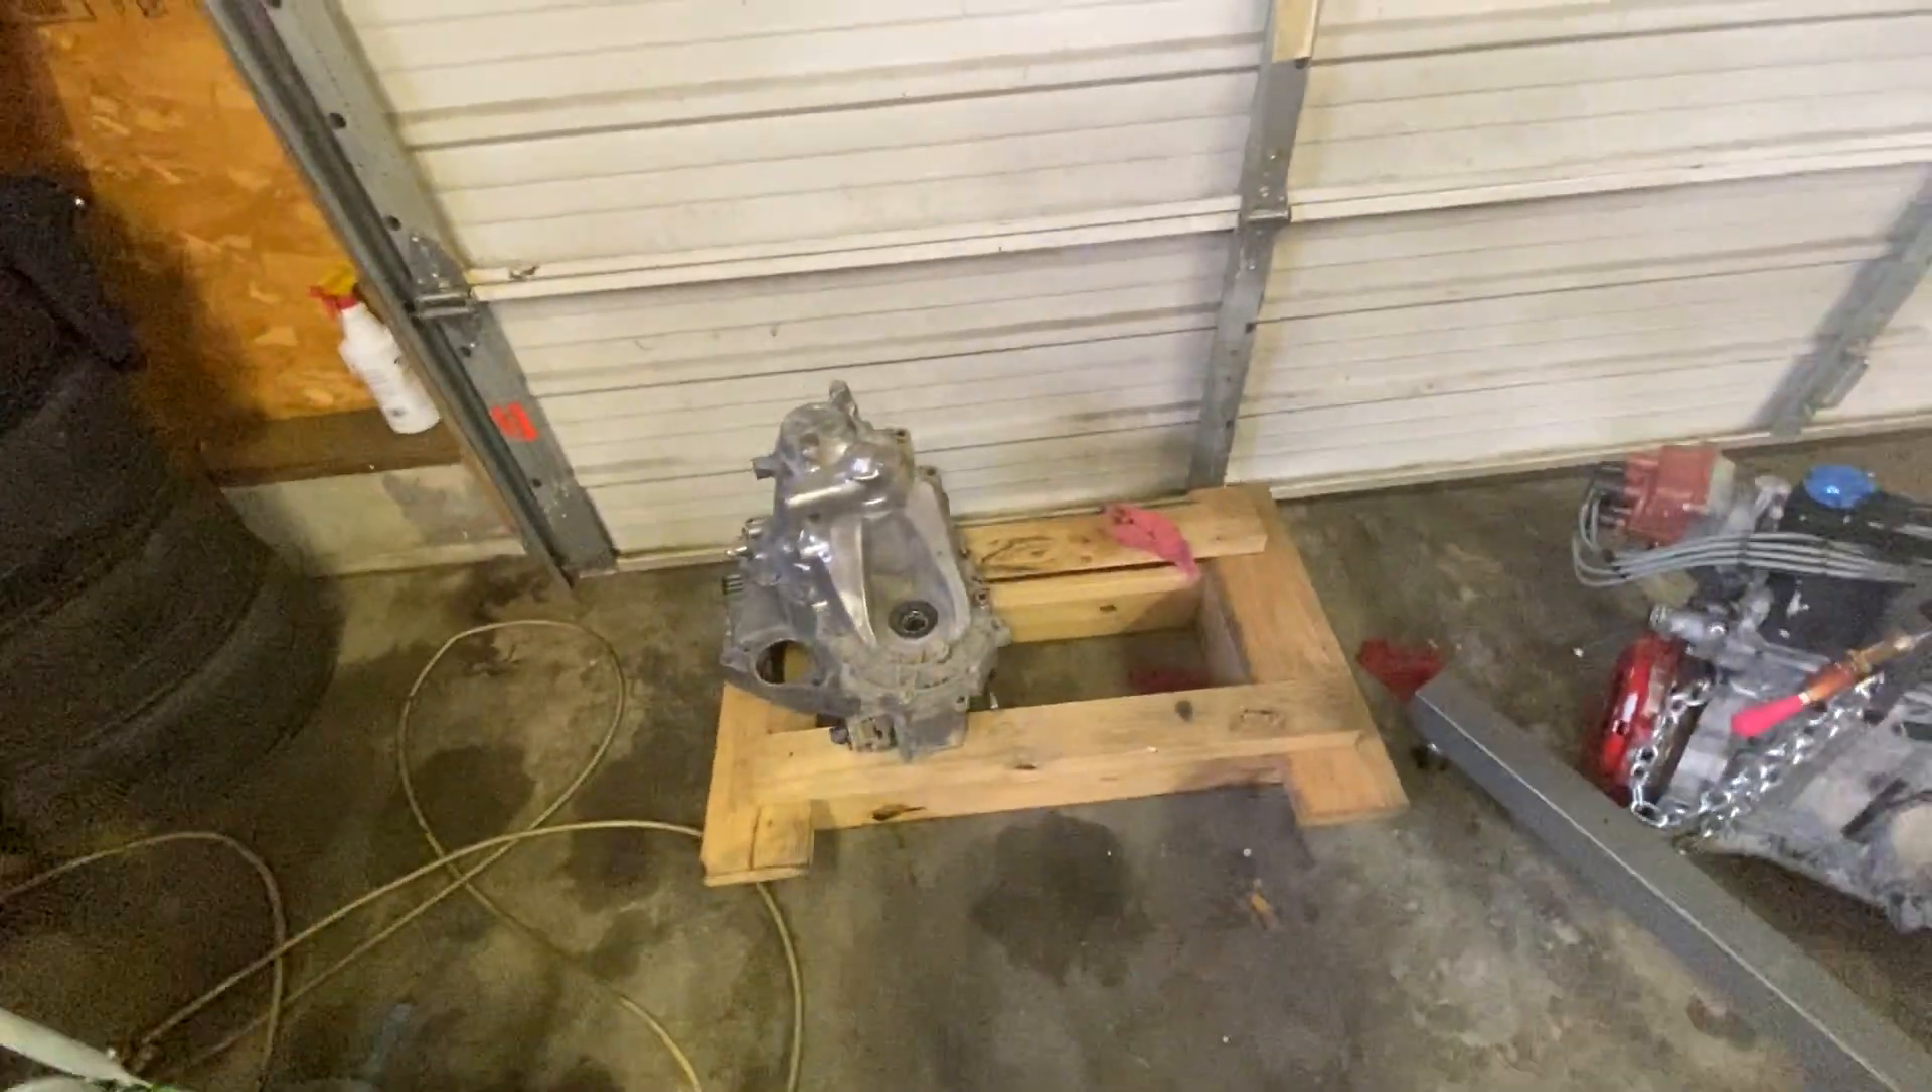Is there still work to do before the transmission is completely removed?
No.